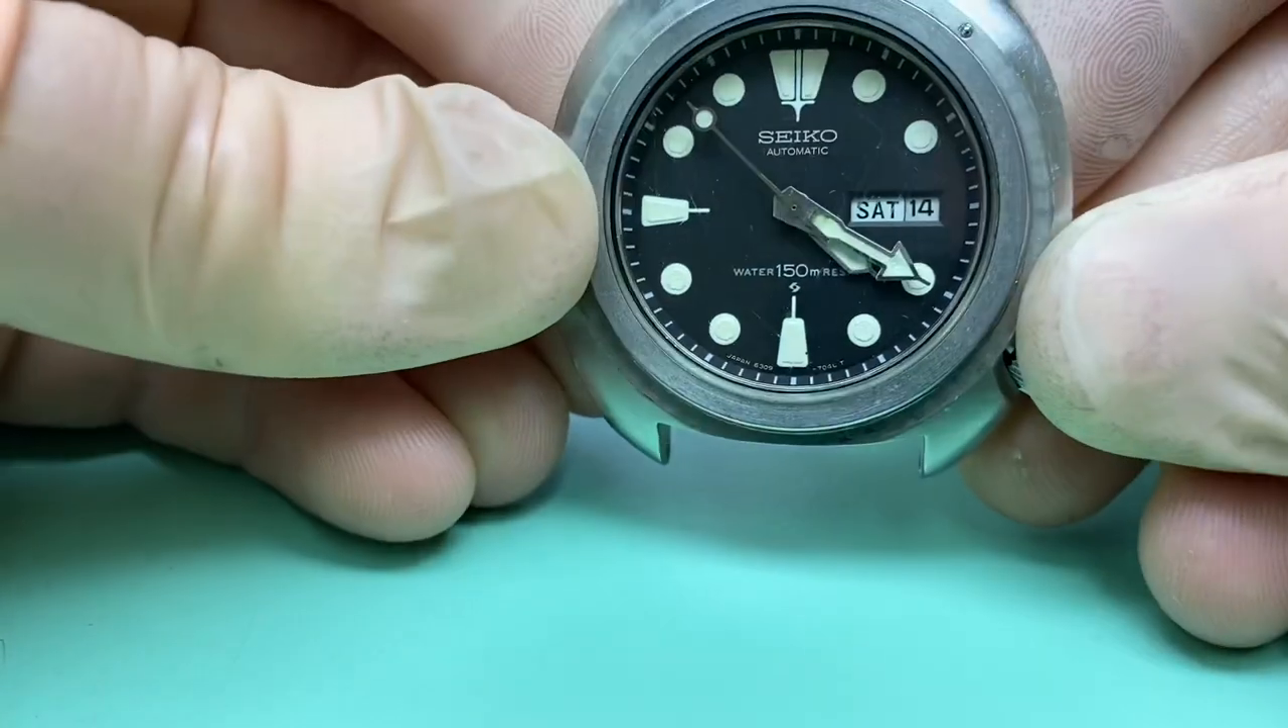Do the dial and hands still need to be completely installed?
No.